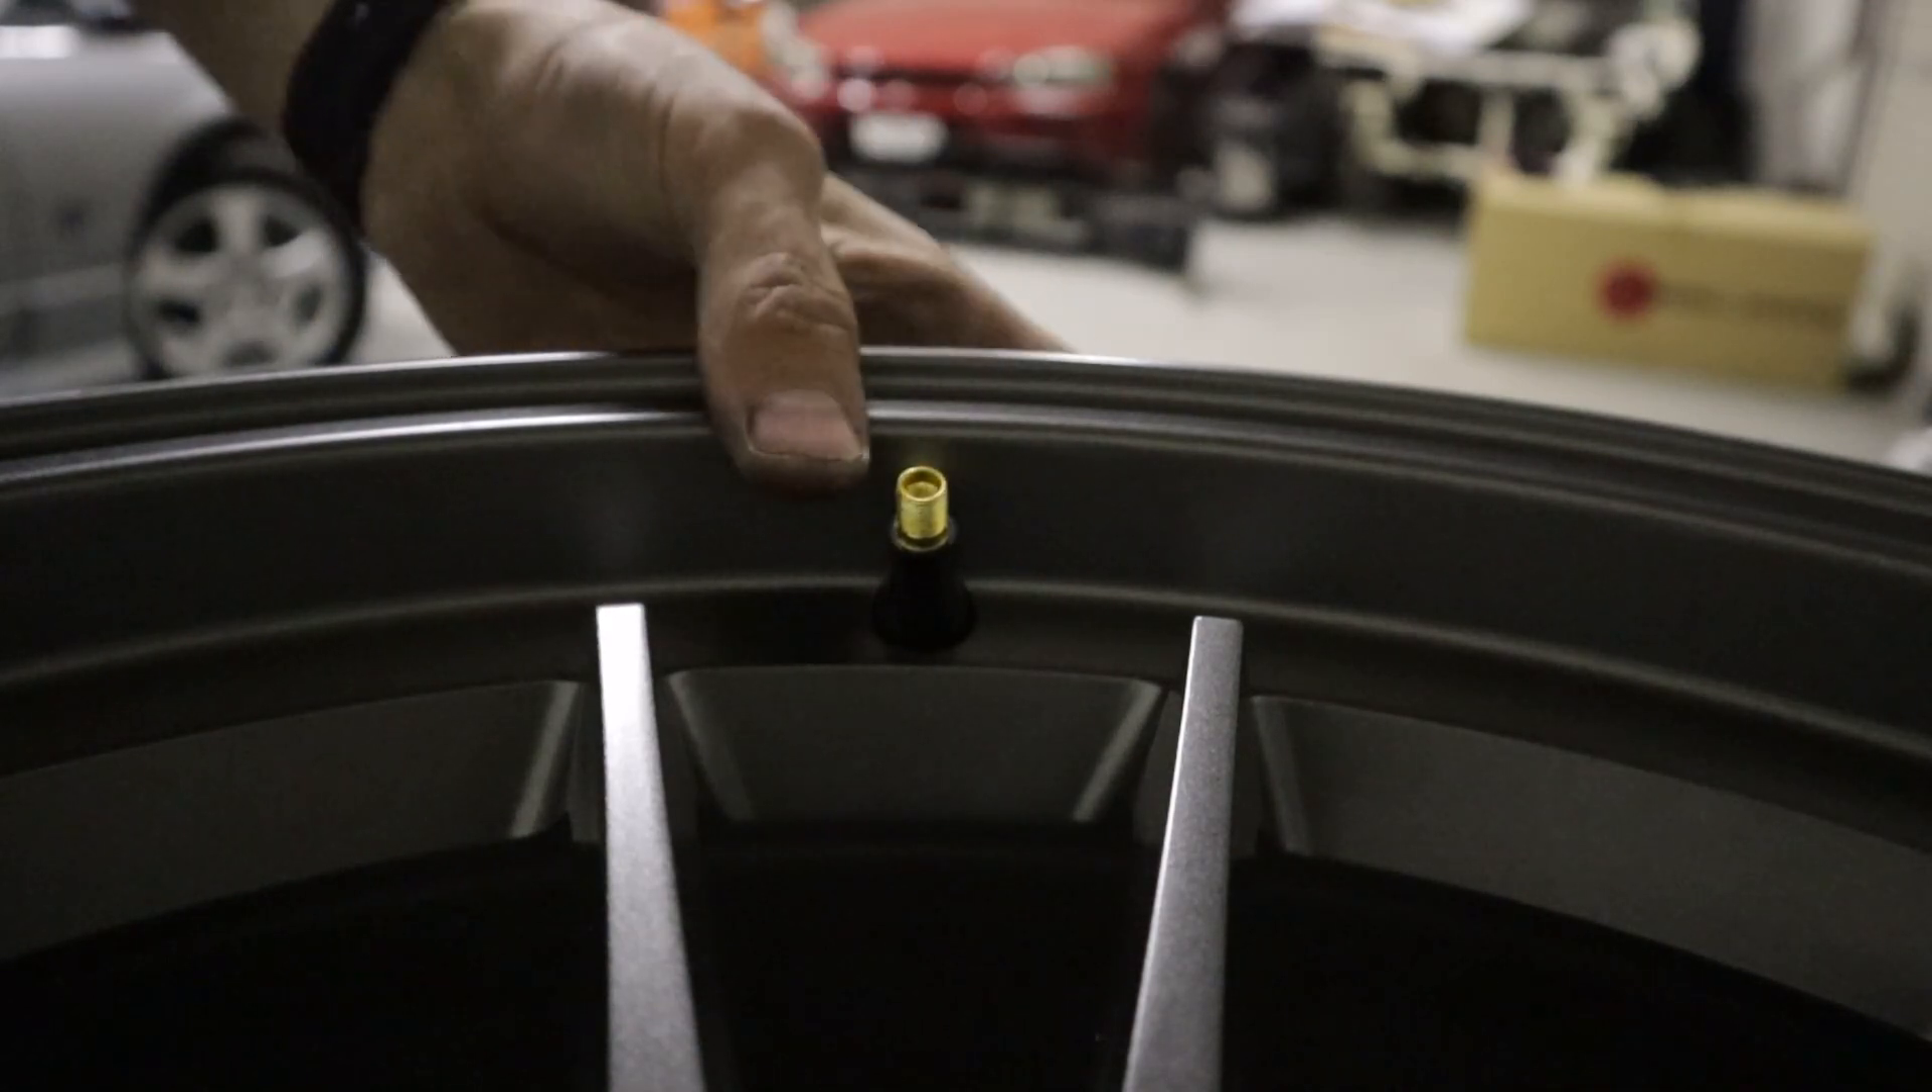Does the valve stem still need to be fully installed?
No.